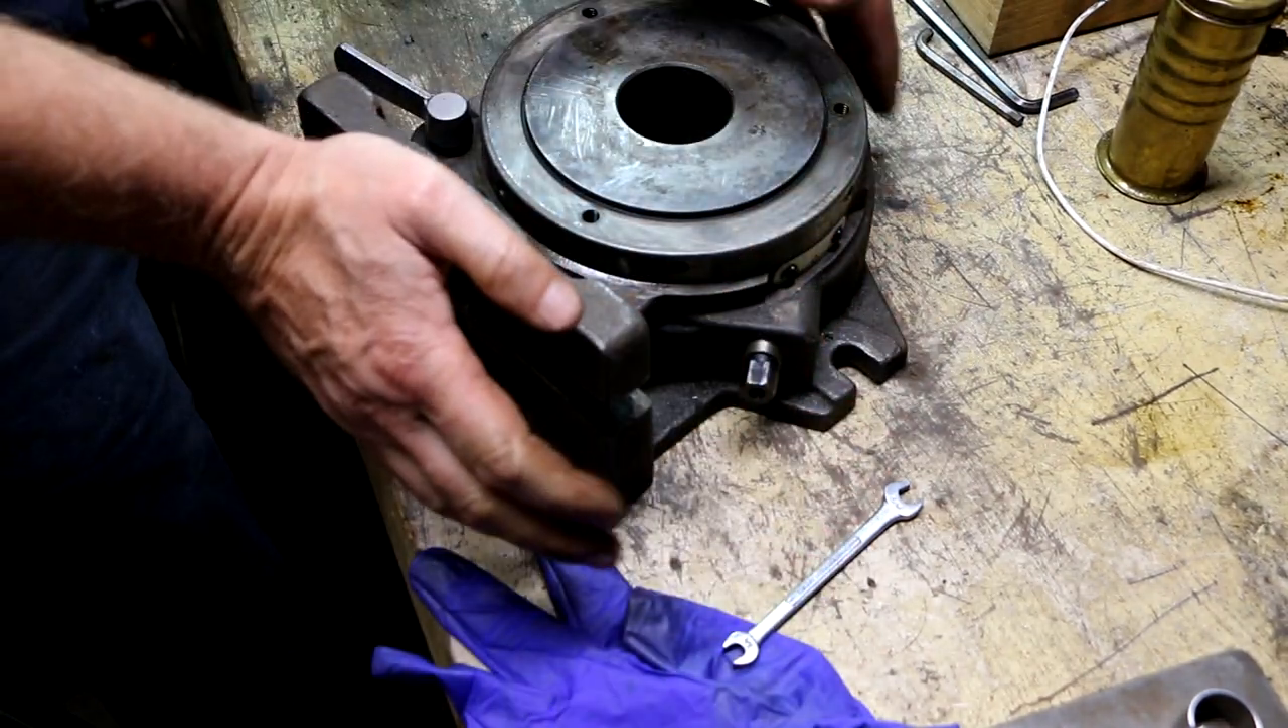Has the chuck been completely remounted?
No.